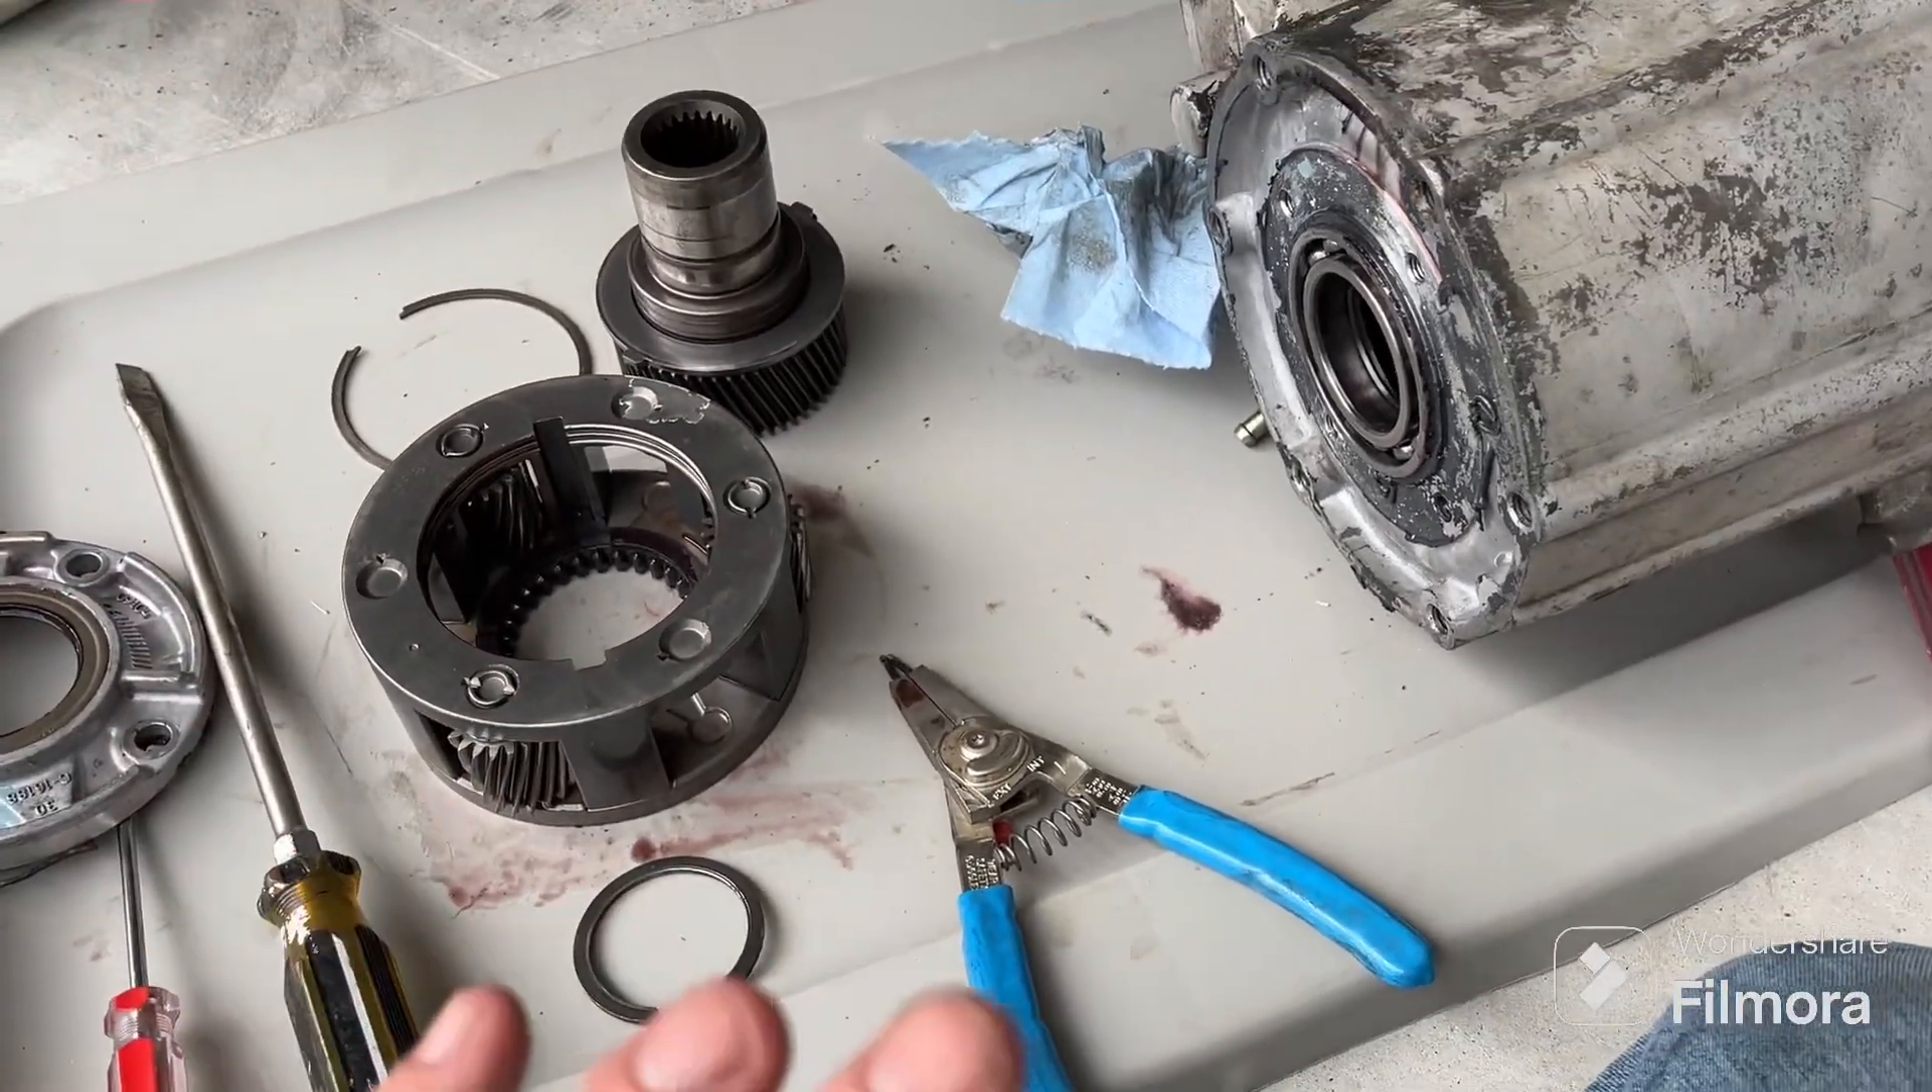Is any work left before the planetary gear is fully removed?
No.